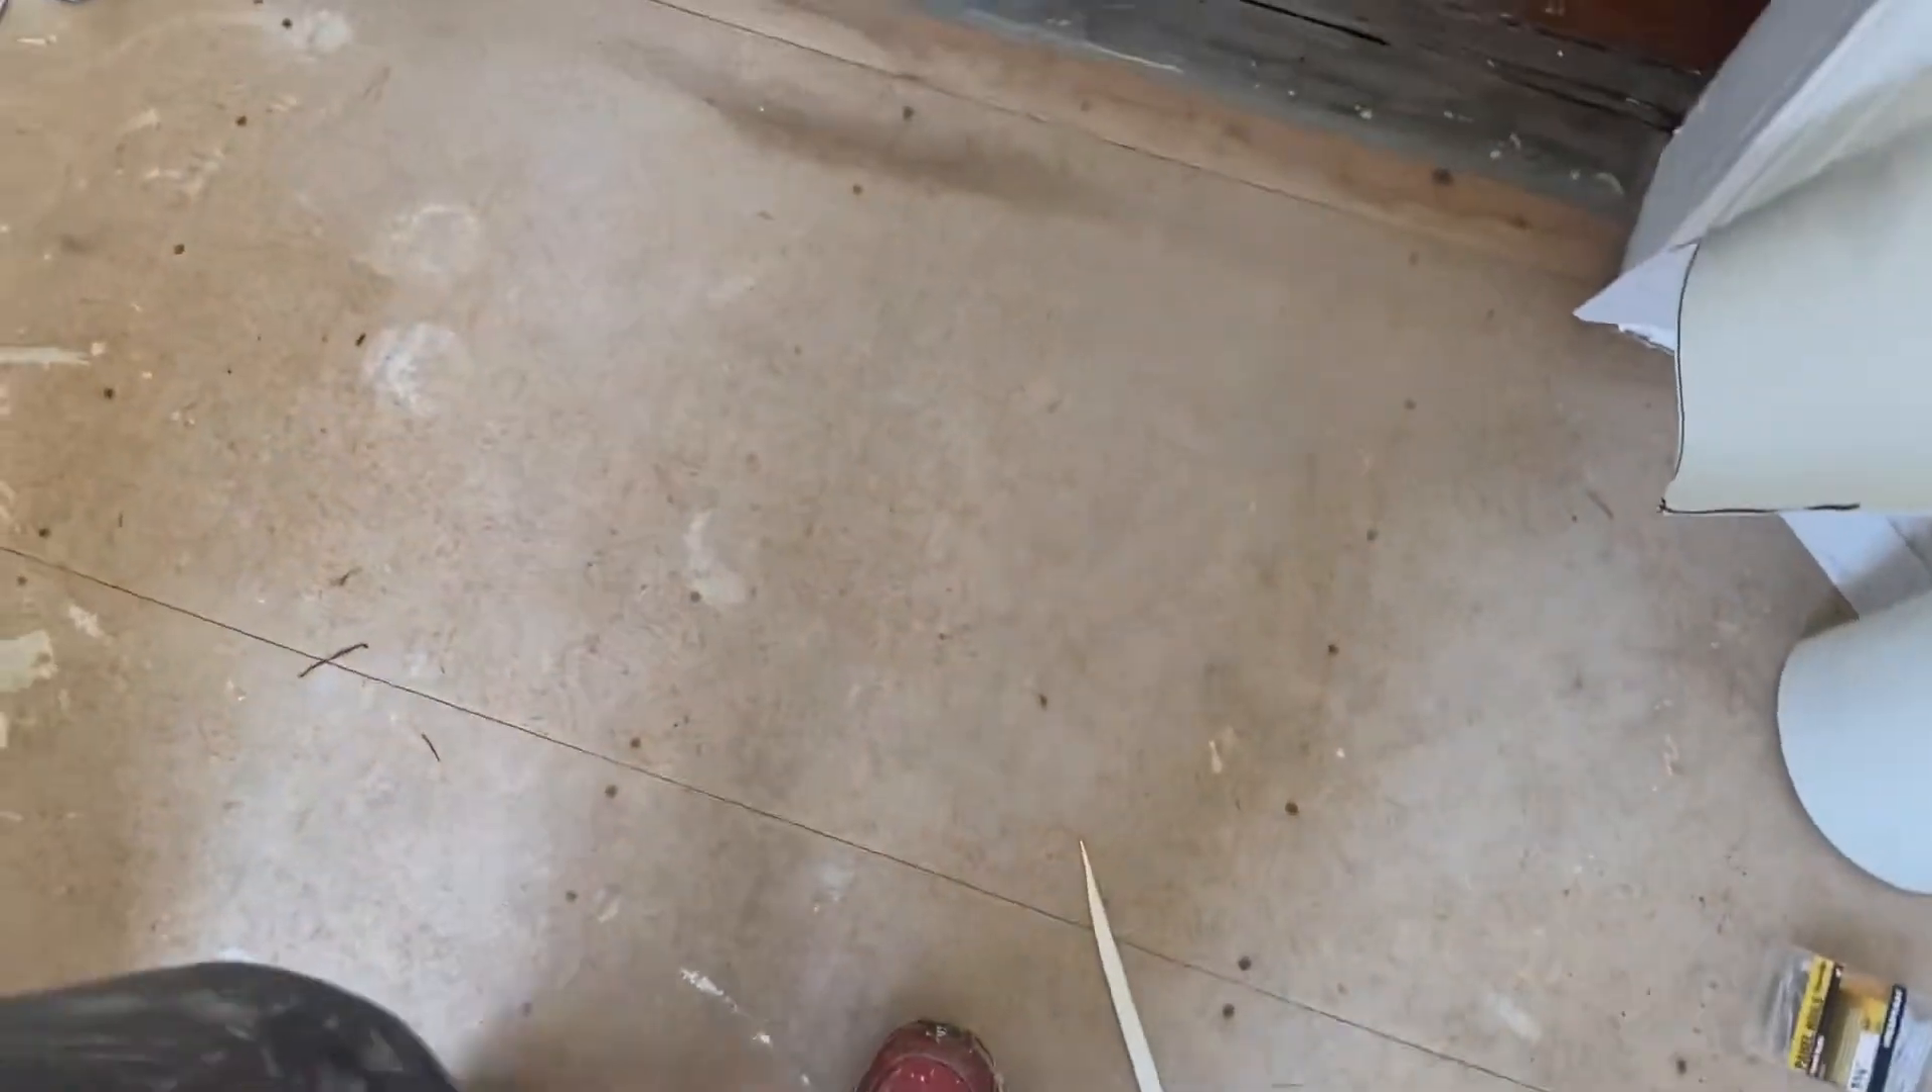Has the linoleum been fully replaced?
No.